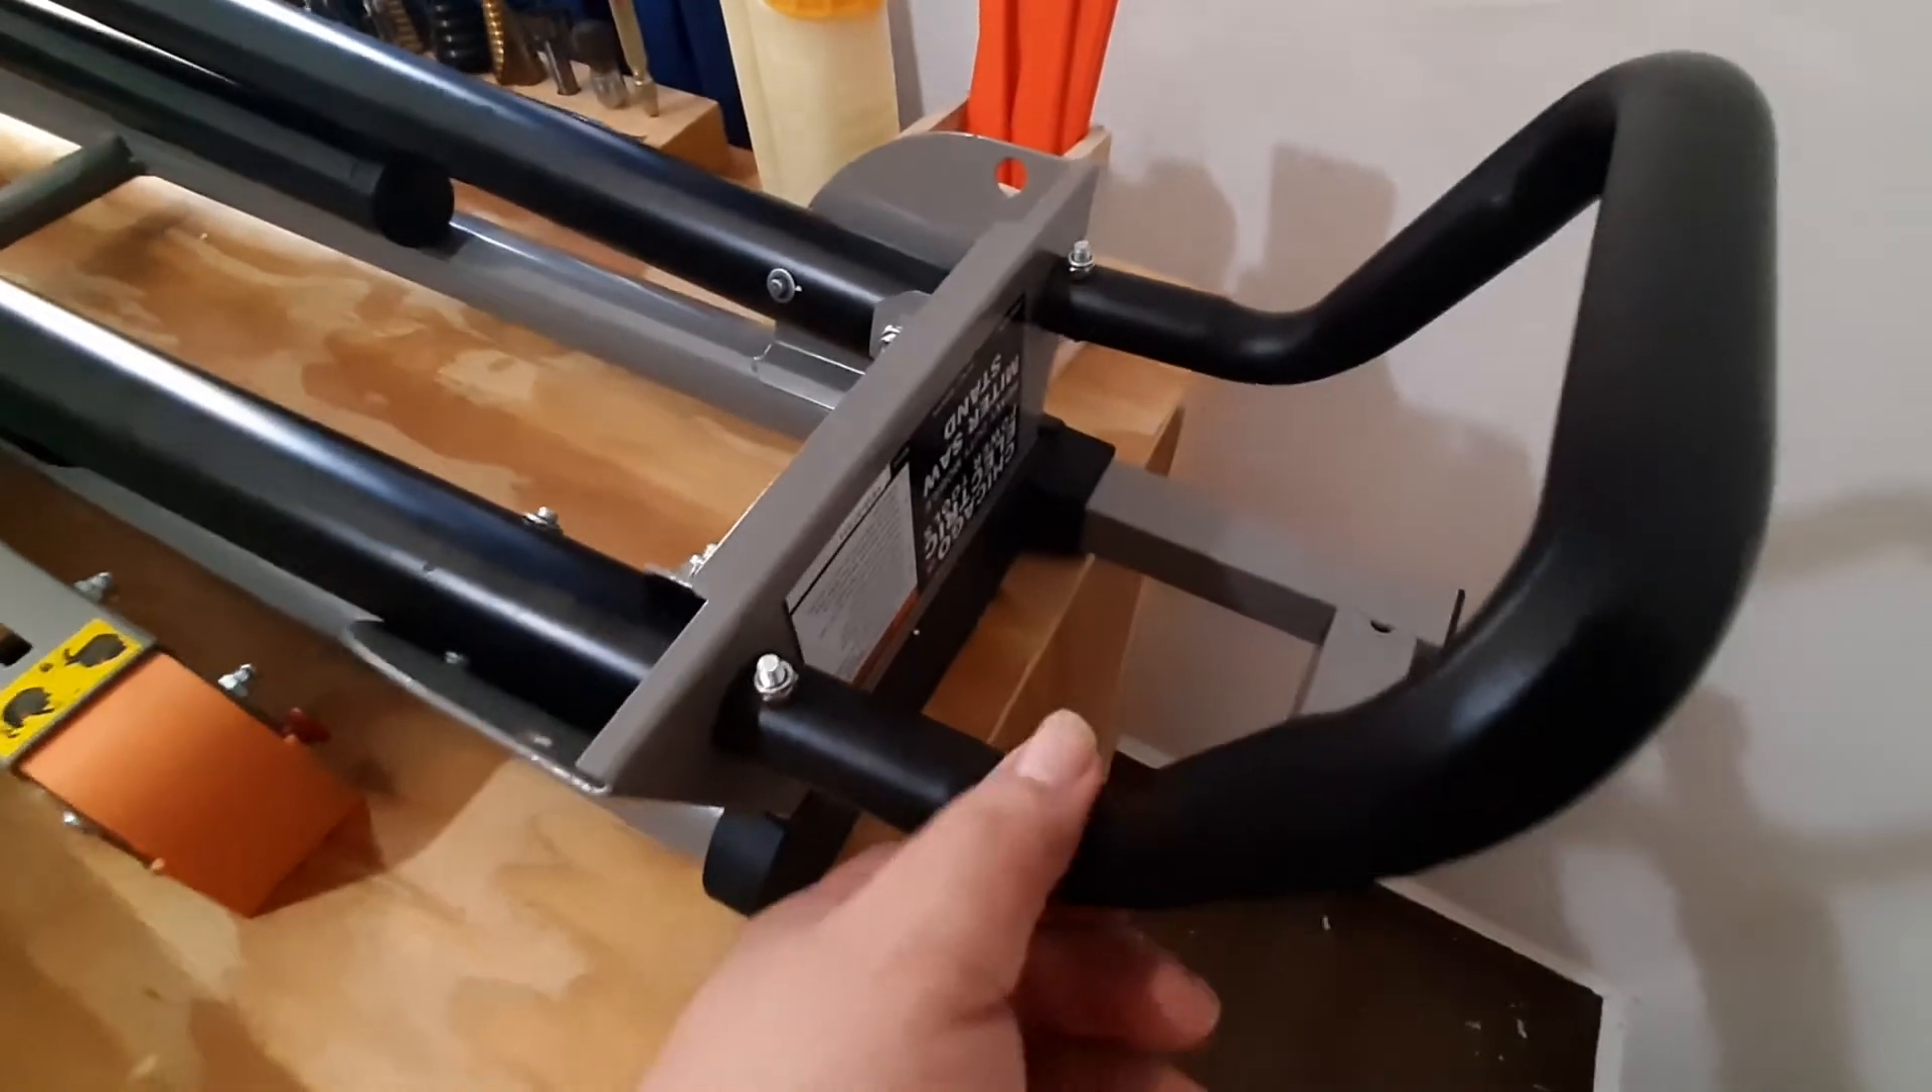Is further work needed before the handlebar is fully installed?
No.